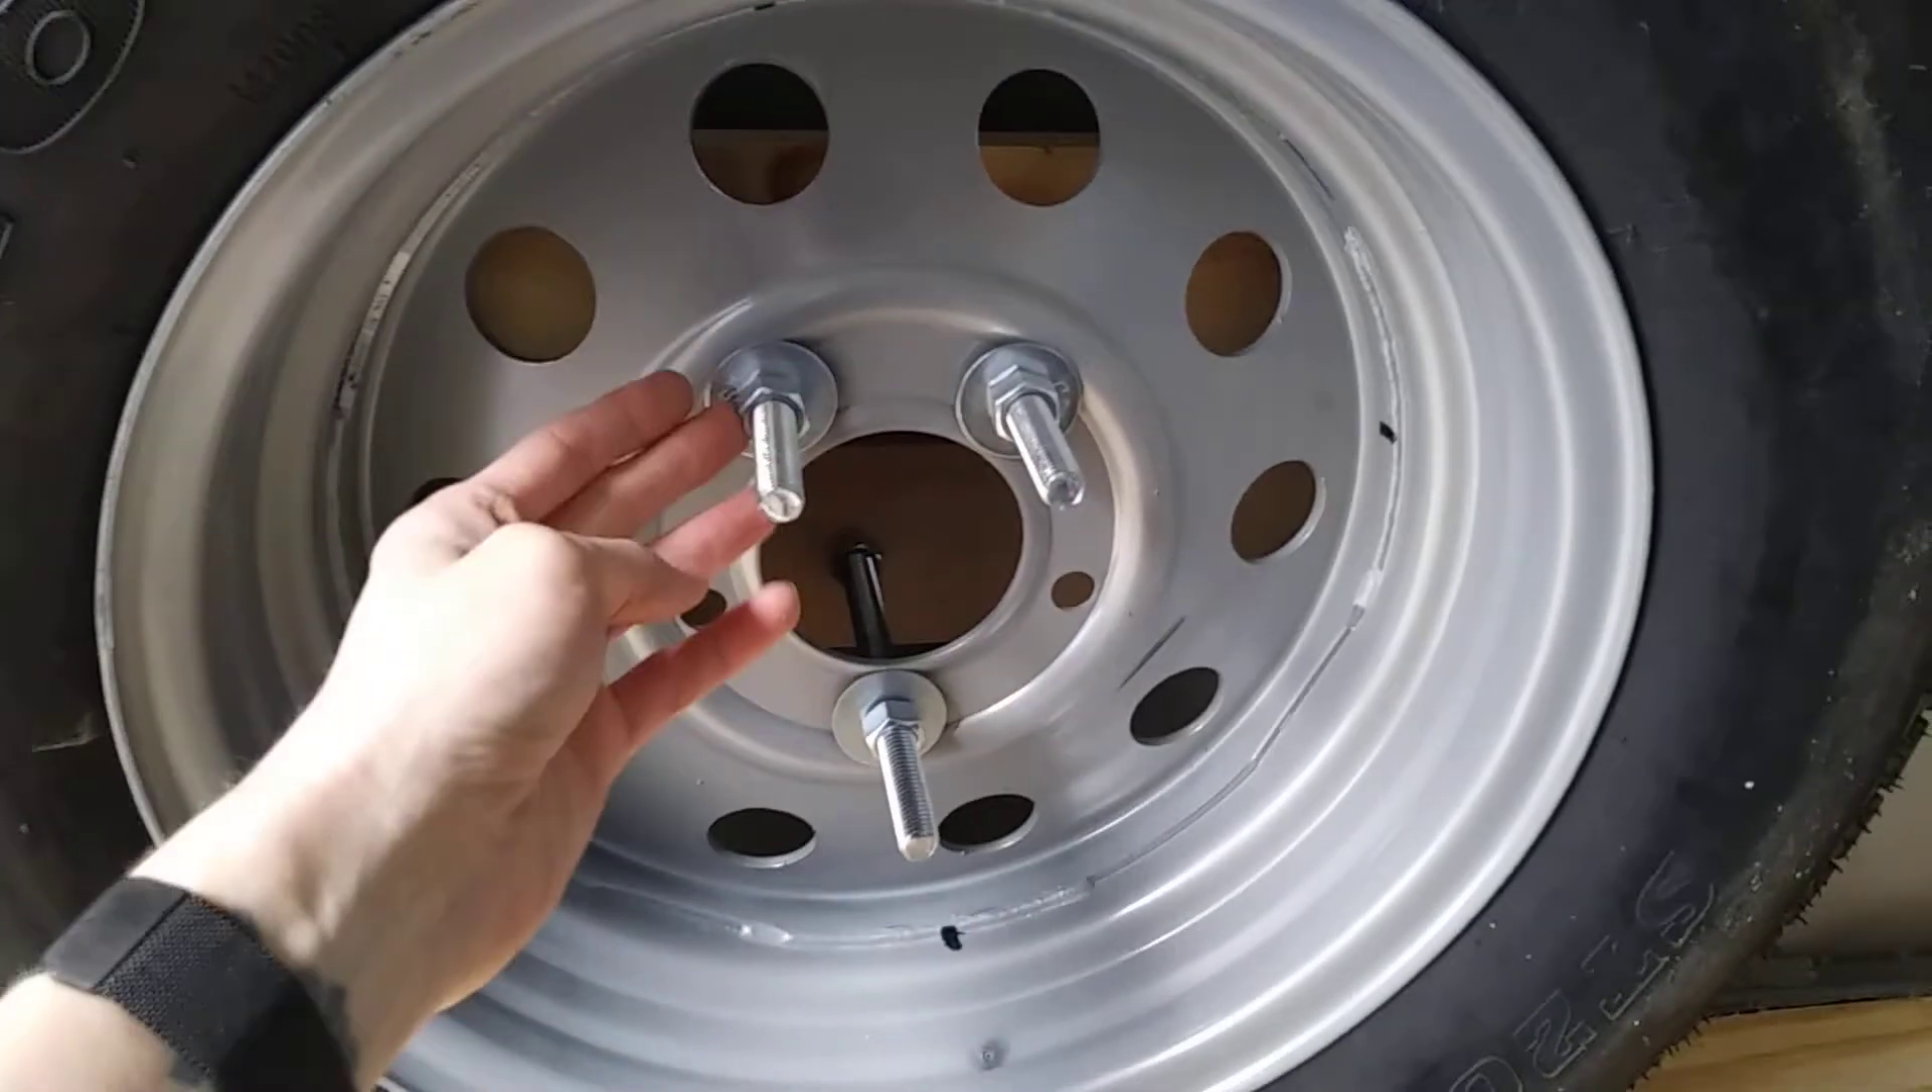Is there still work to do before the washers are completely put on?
No.